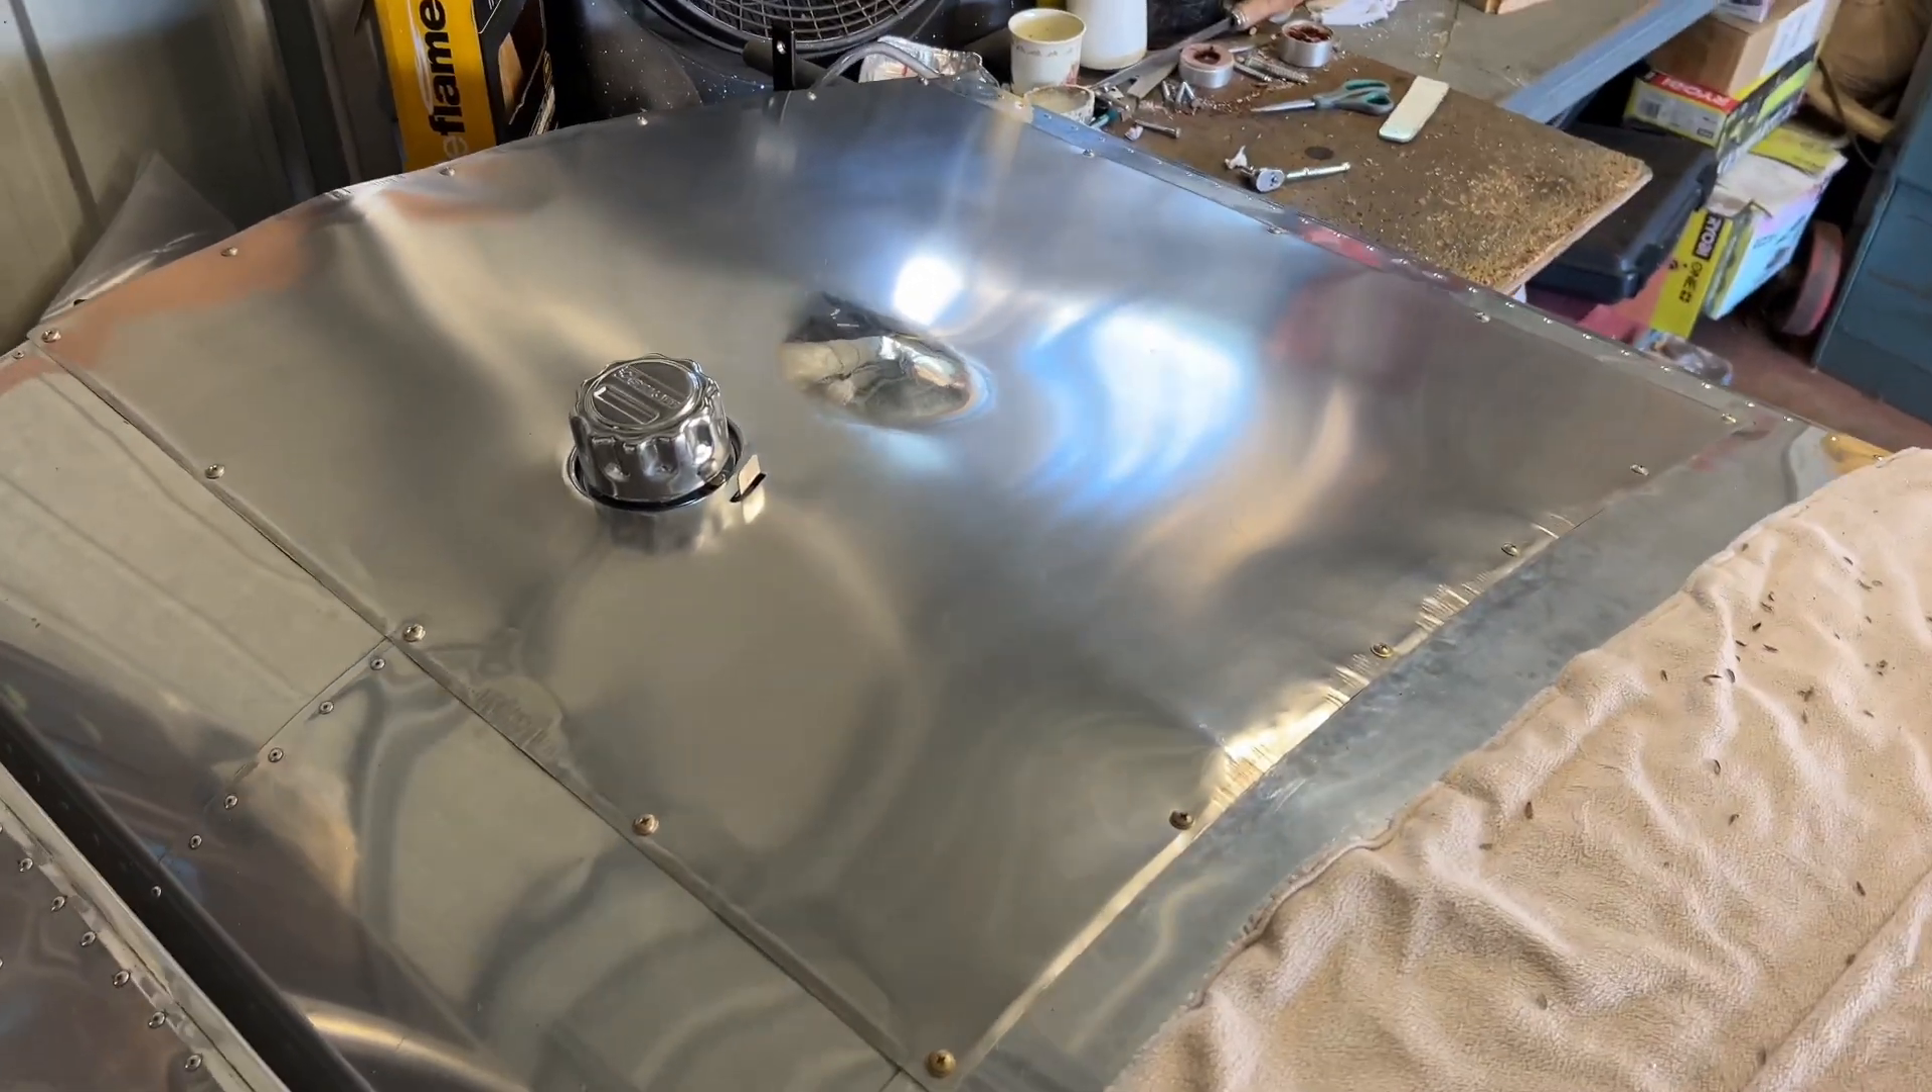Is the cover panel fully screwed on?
Yes.